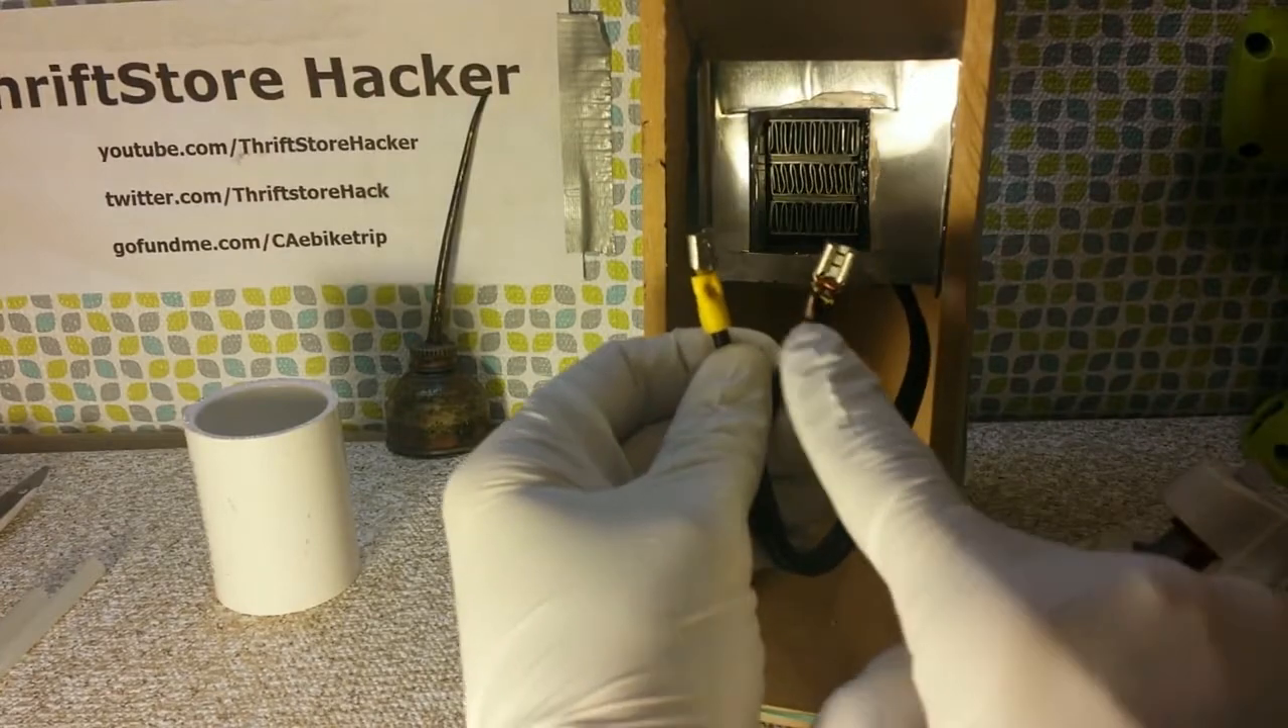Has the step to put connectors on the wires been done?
Yes.